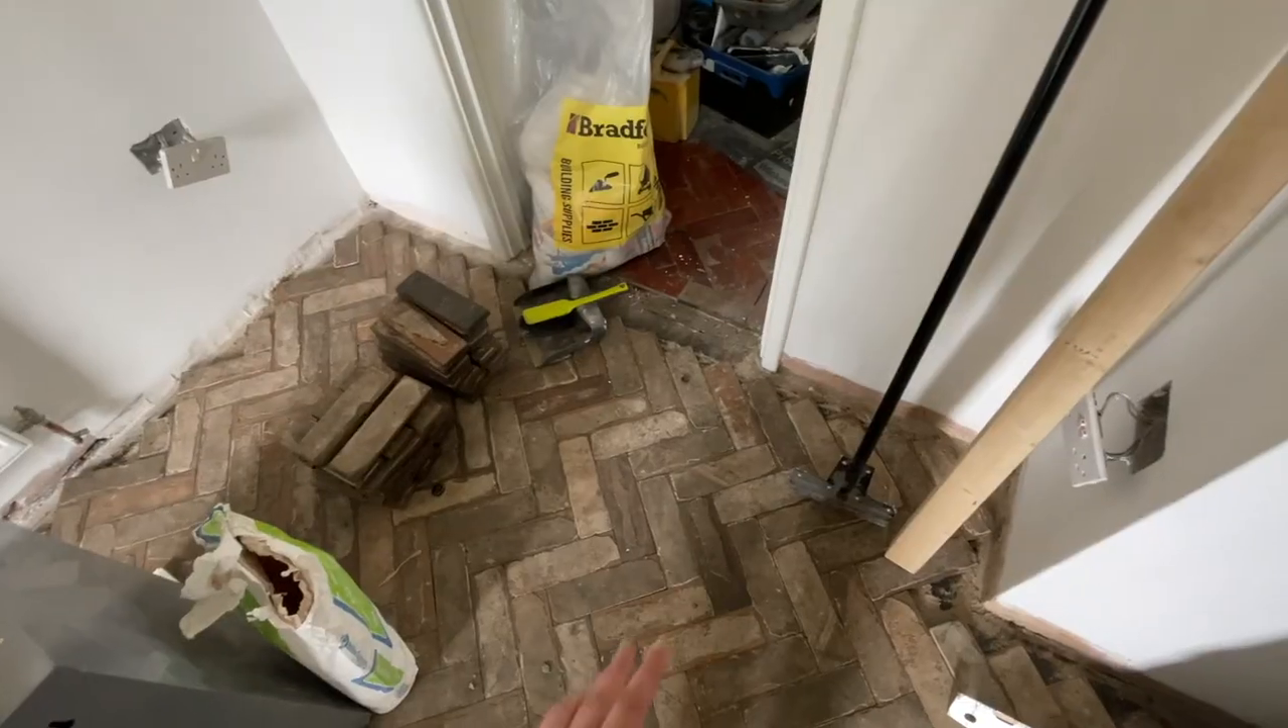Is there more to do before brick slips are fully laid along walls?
Yes.